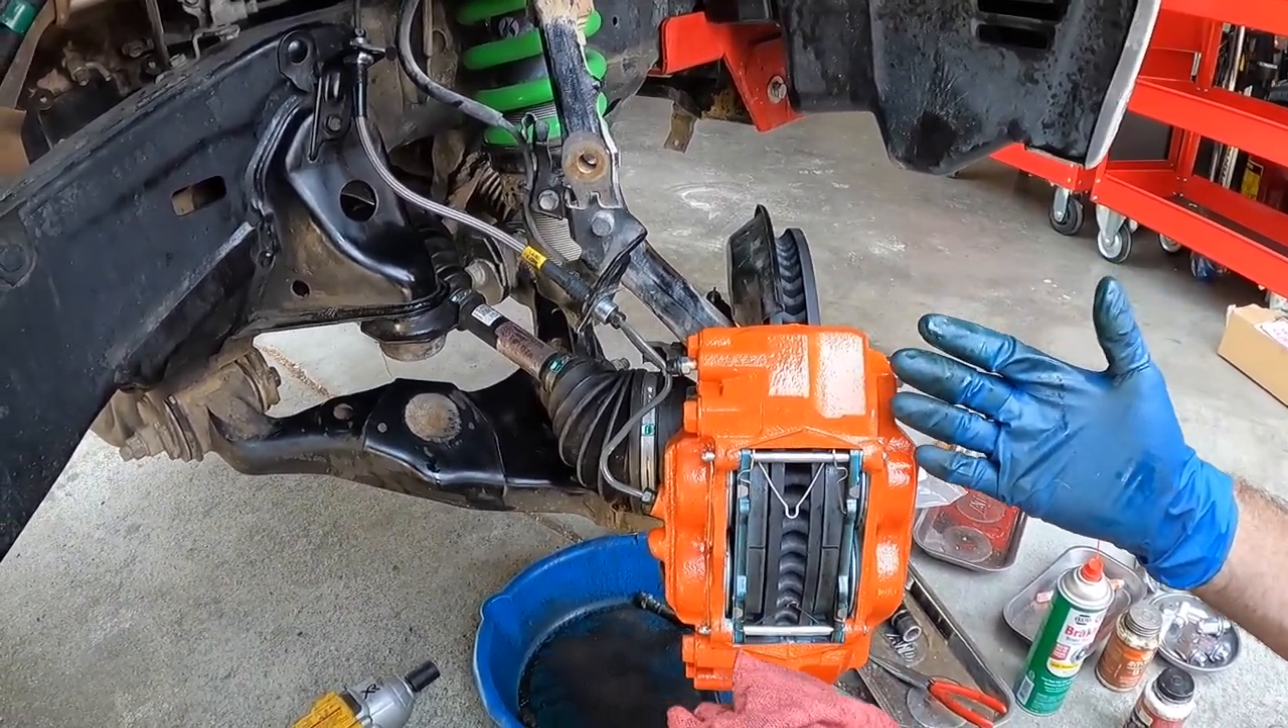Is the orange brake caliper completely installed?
Yes.